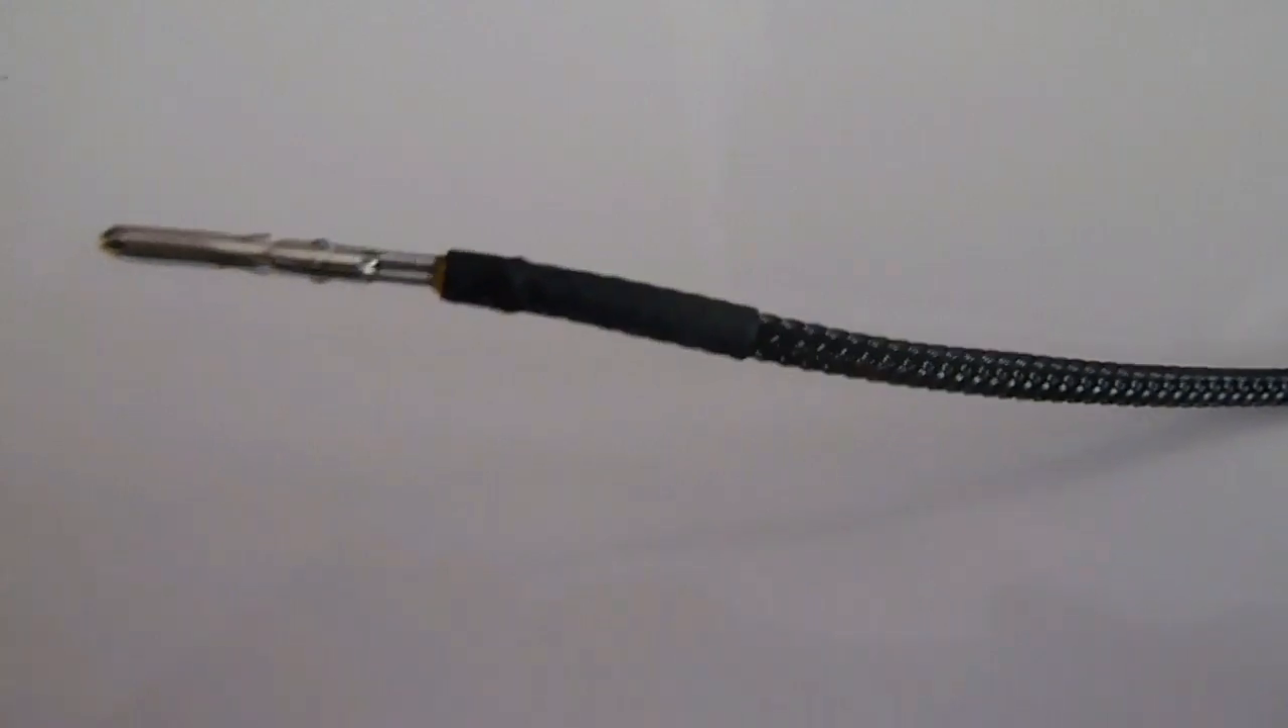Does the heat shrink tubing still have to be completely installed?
No.